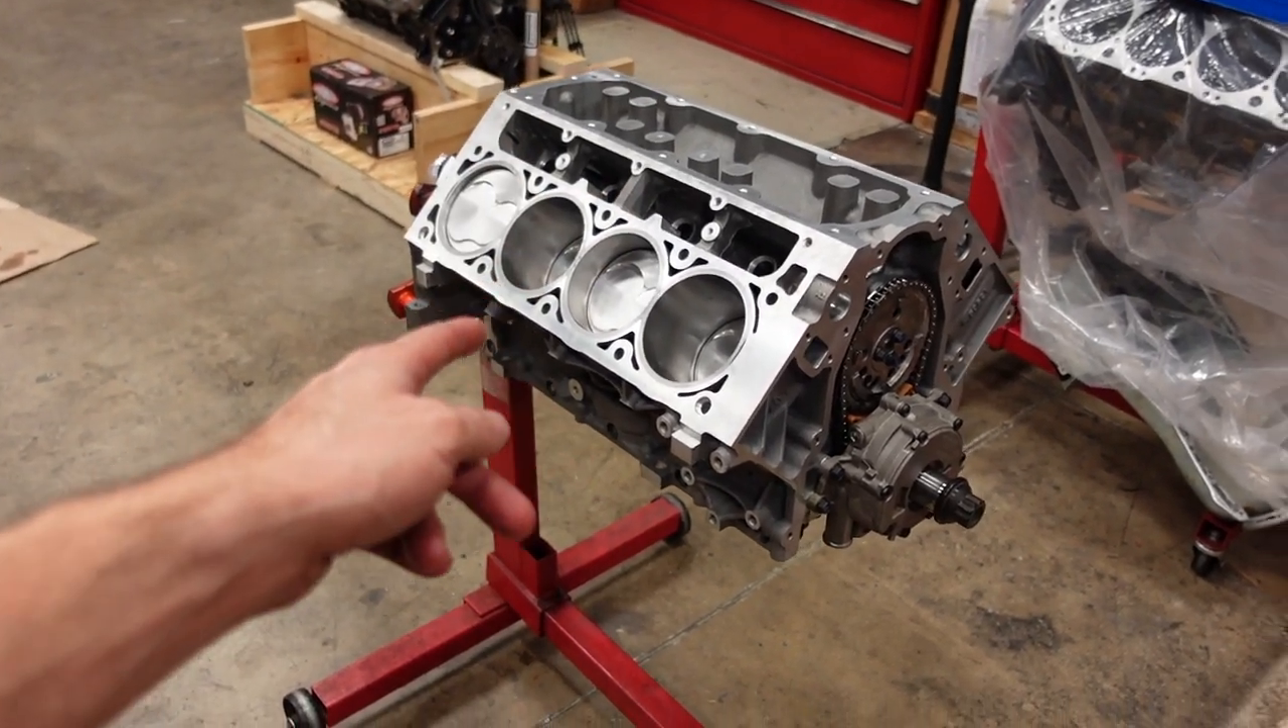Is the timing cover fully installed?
No.